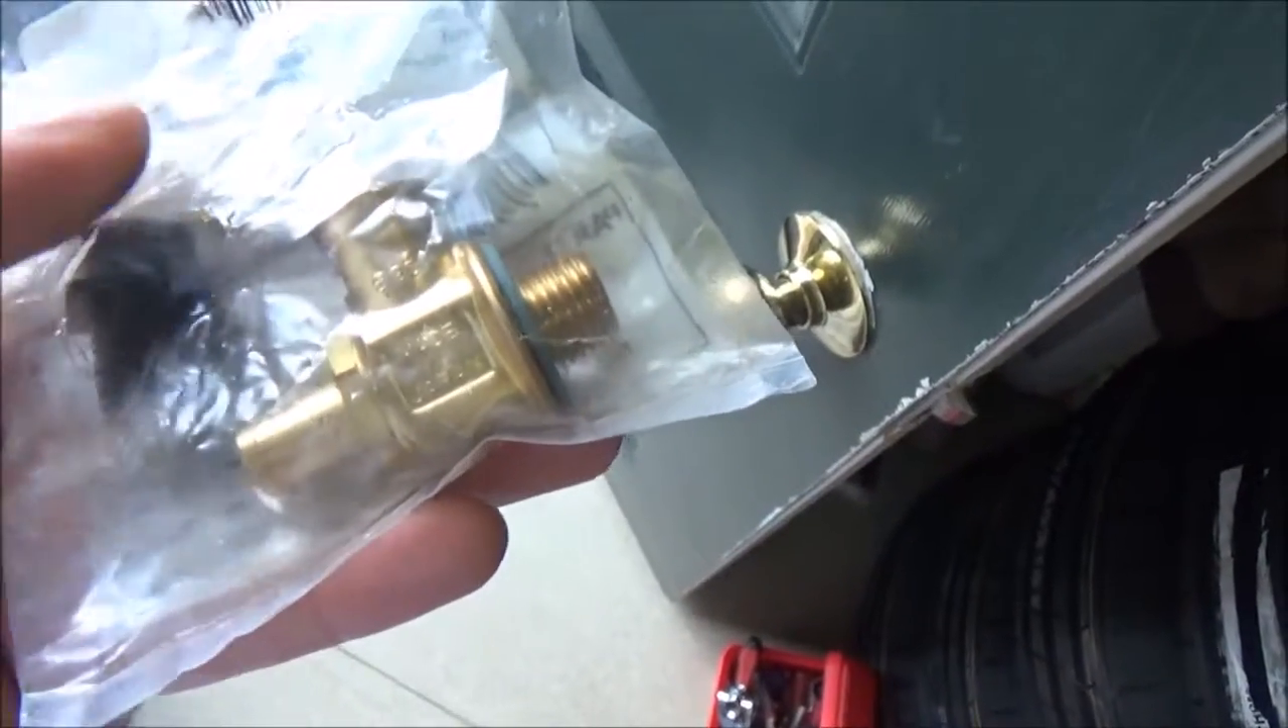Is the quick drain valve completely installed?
No.